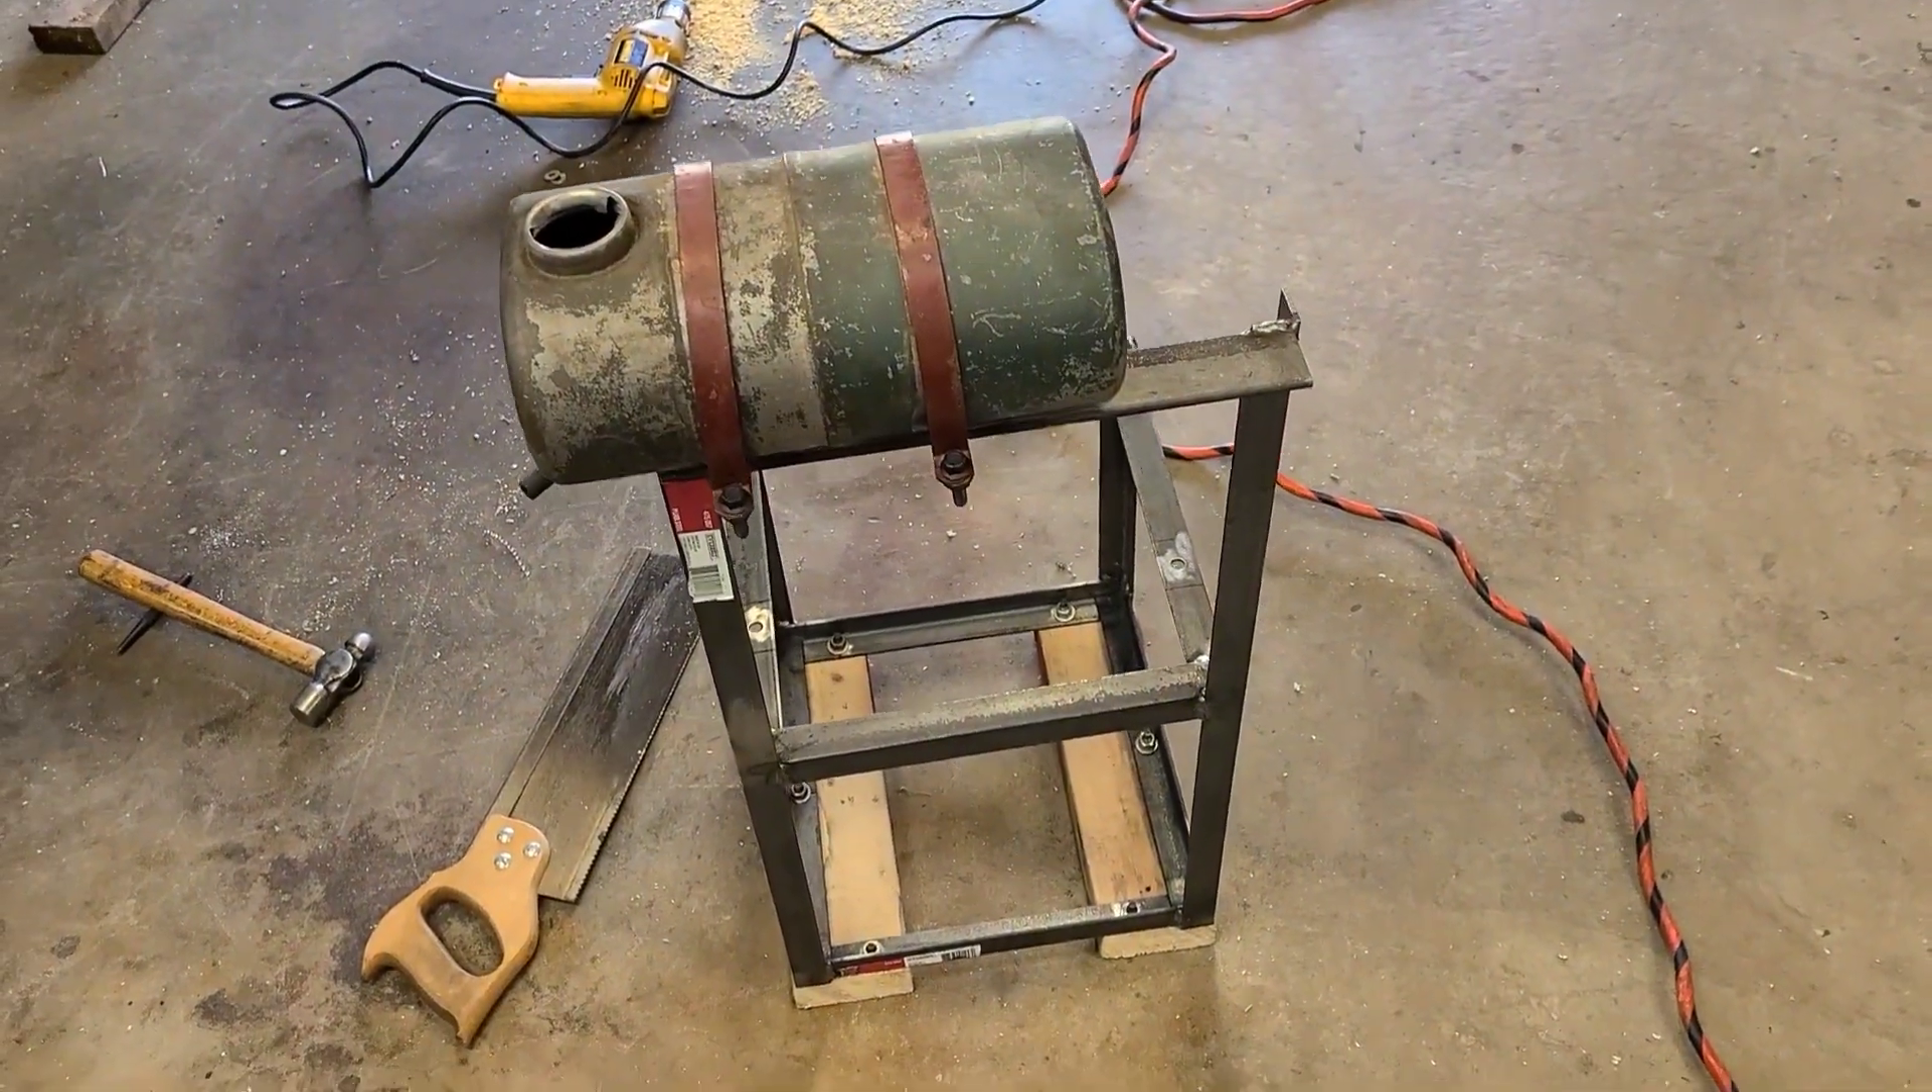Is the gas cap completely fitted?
No.